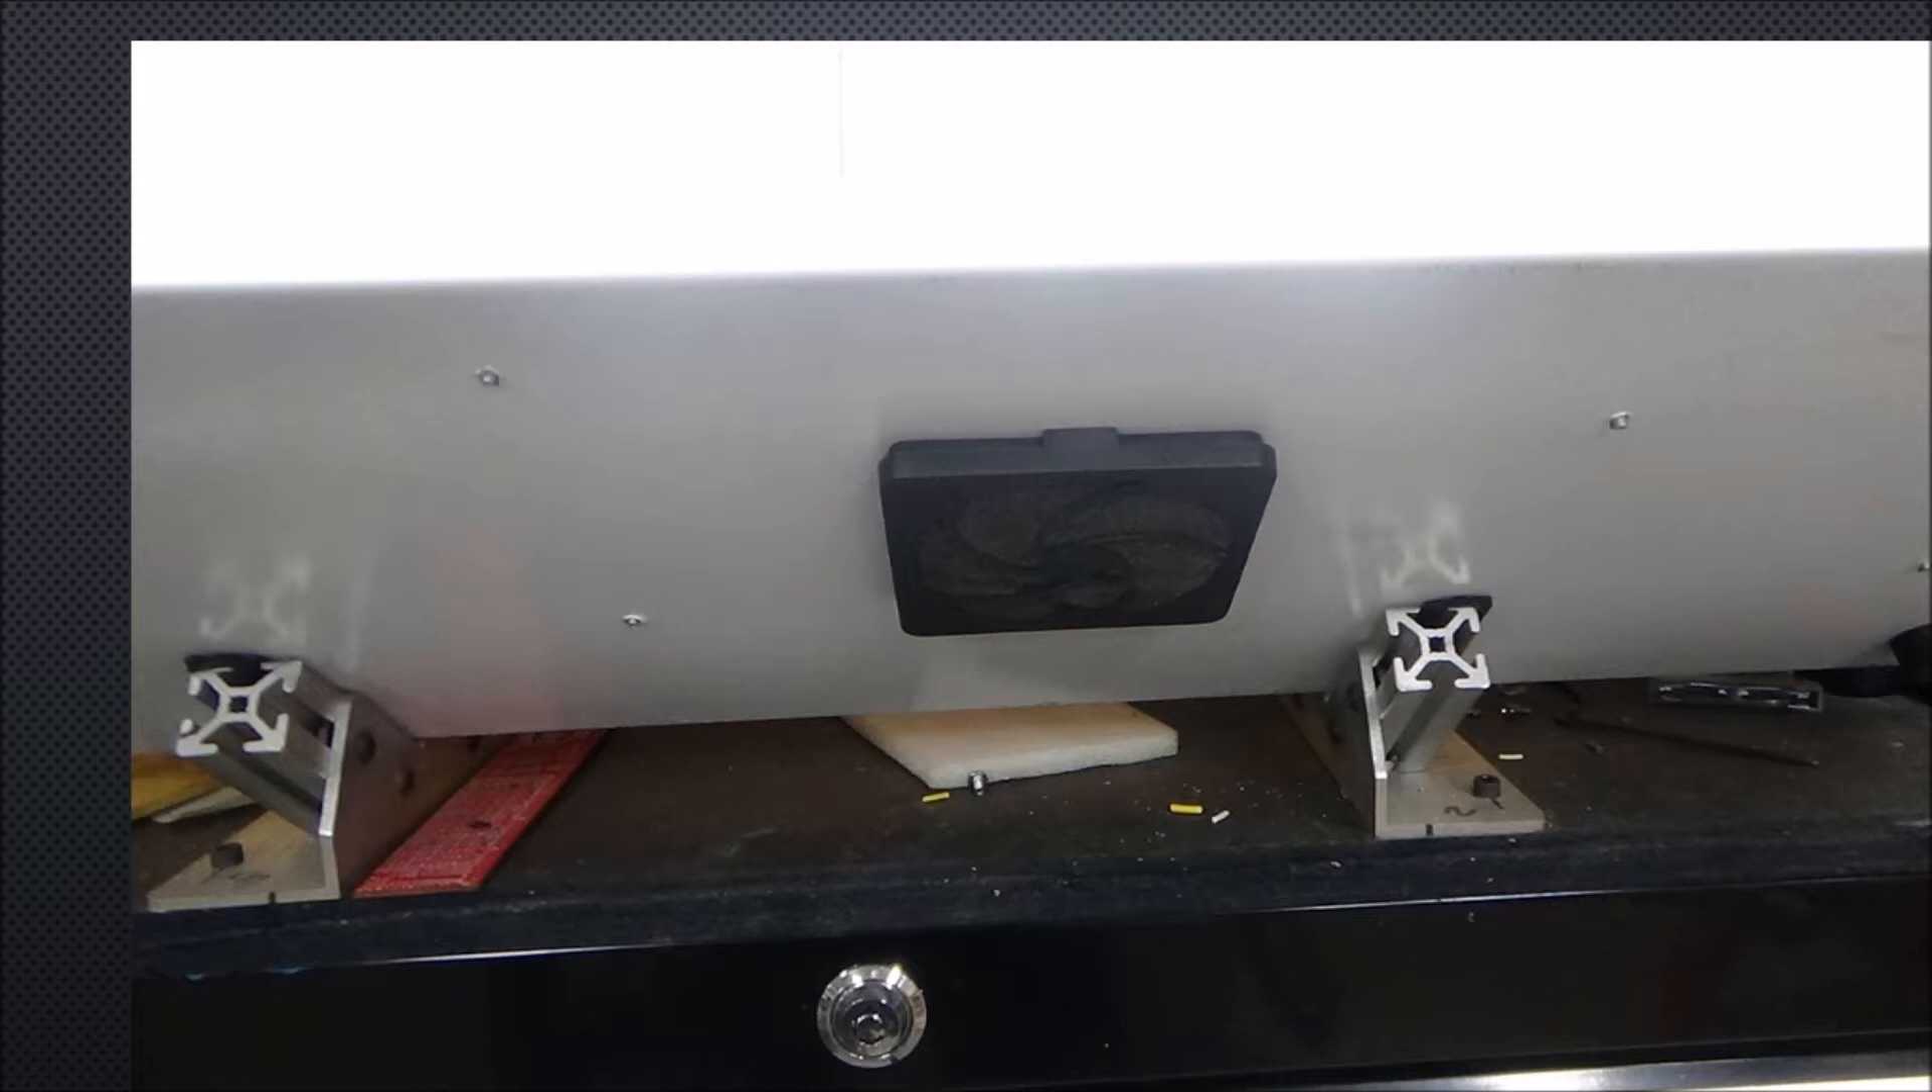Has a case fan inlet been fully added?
Yes.